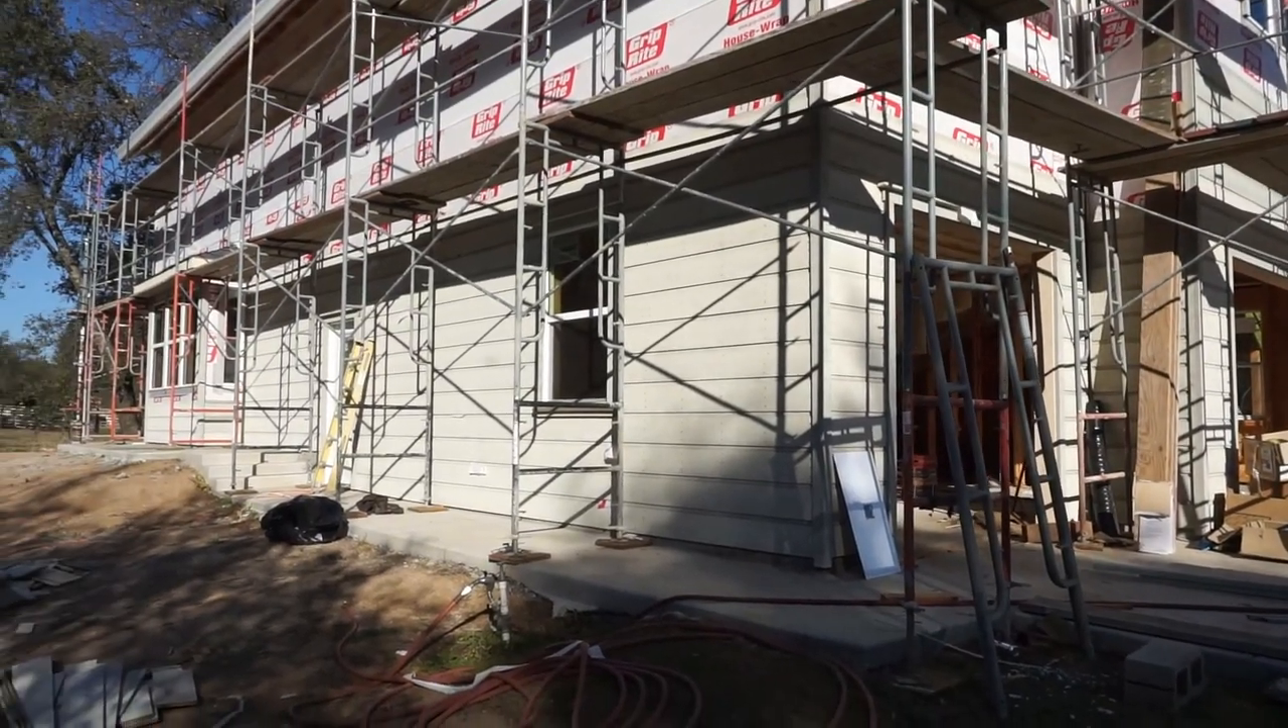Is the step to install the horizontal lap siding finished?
No.